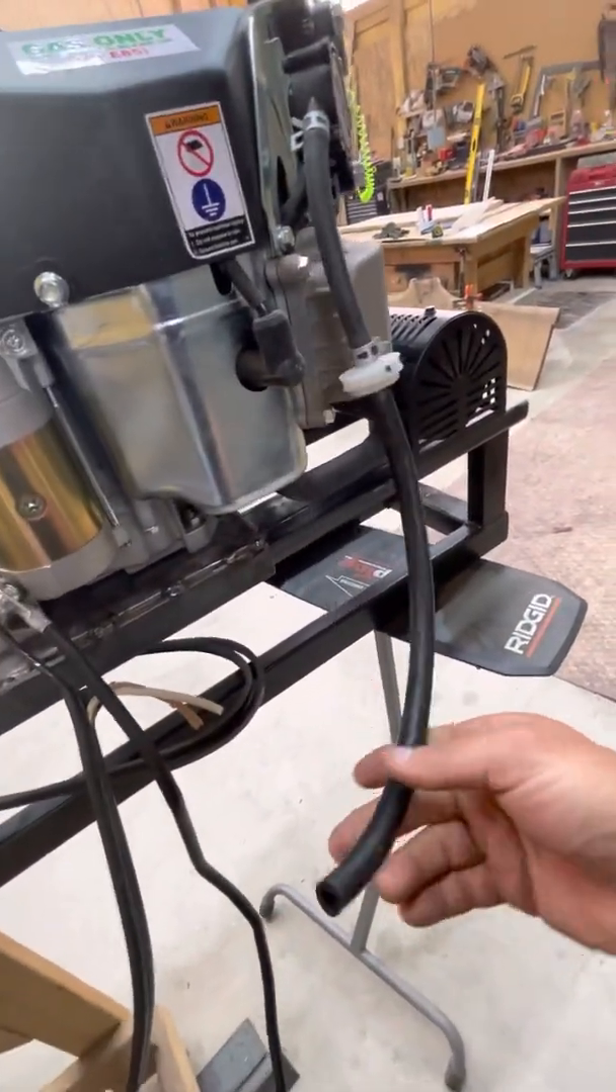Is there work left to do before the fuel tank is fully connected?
Yes.